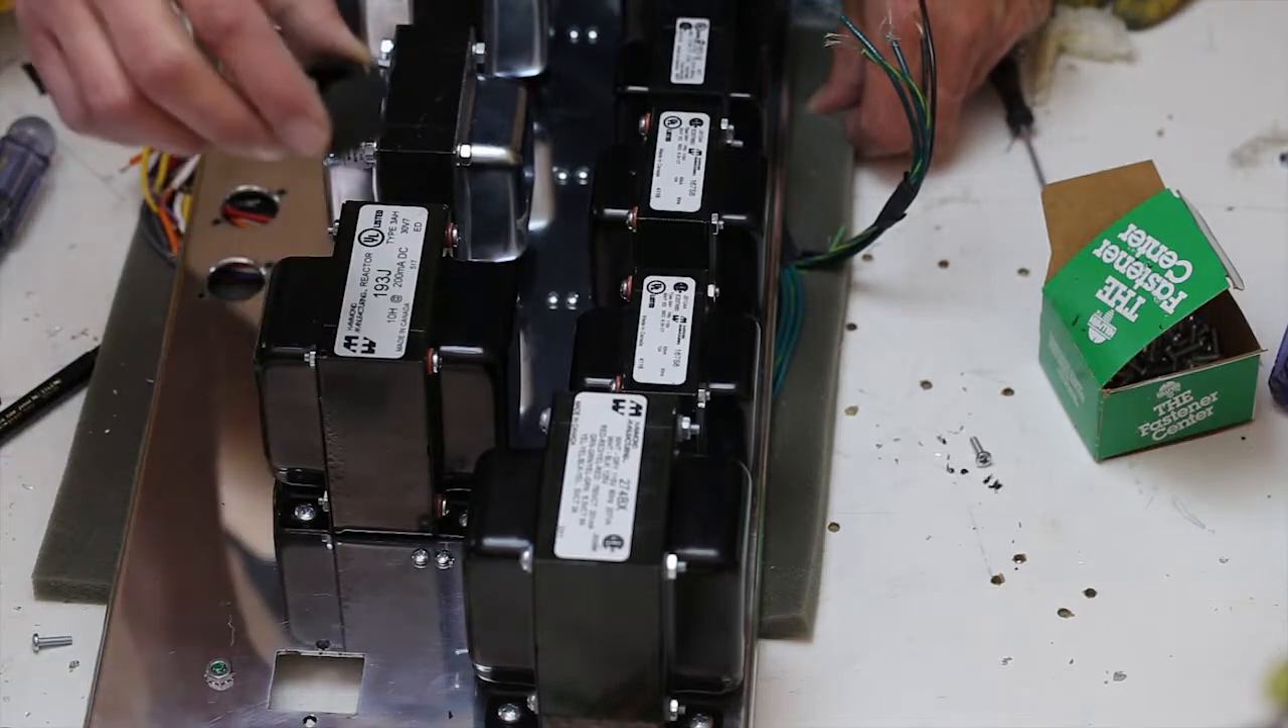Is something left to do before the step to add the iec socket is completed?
Yes.